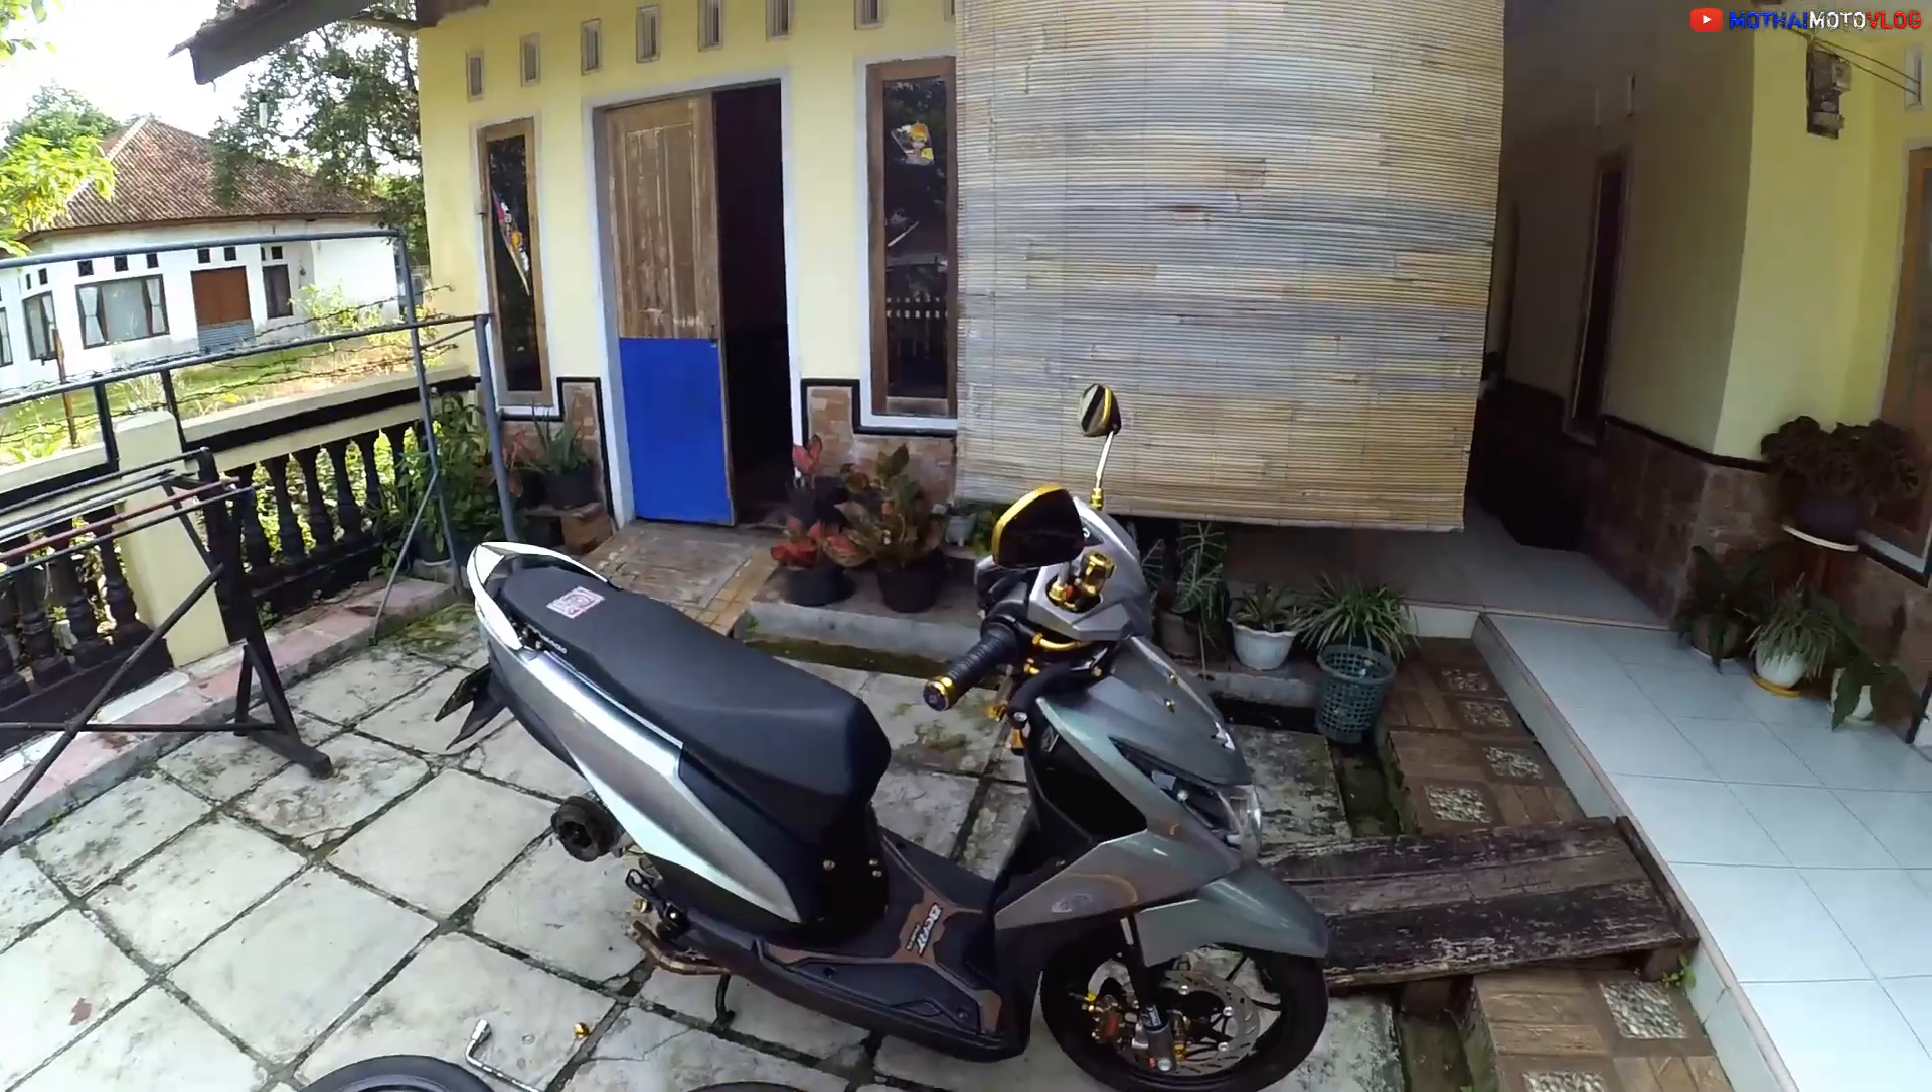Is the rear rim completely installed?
No.